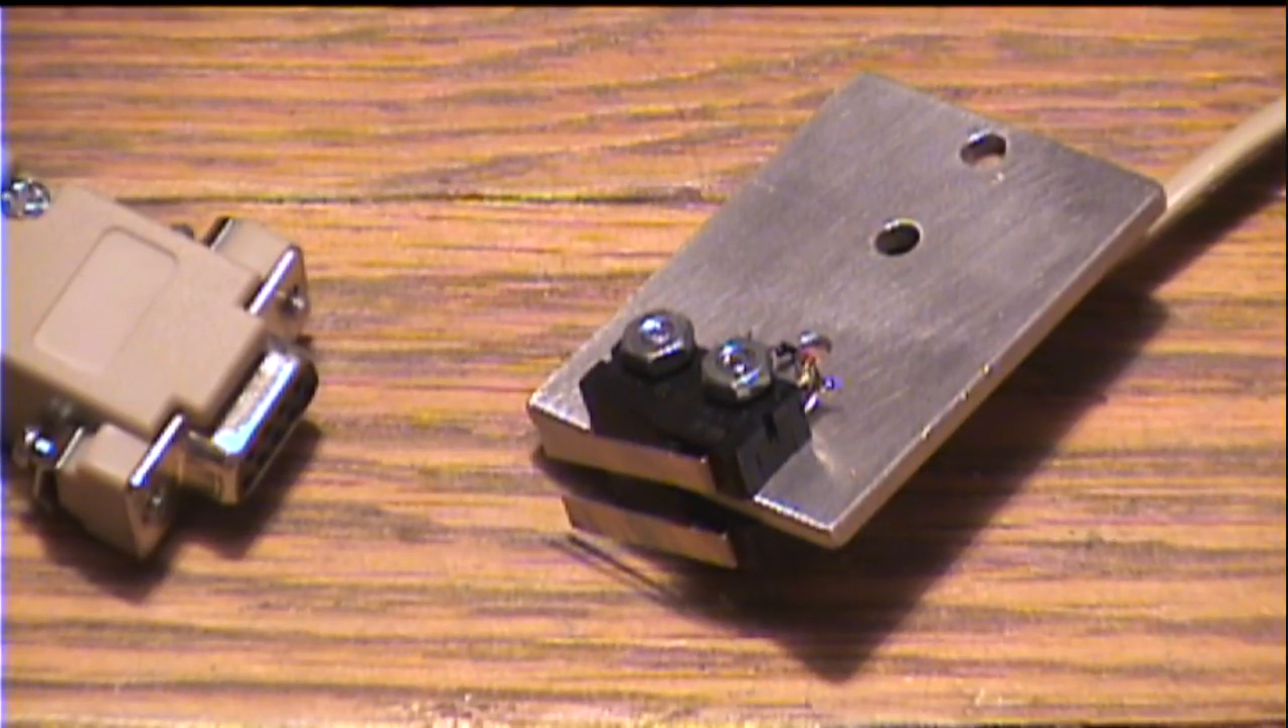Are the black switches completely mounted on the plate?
Yes.